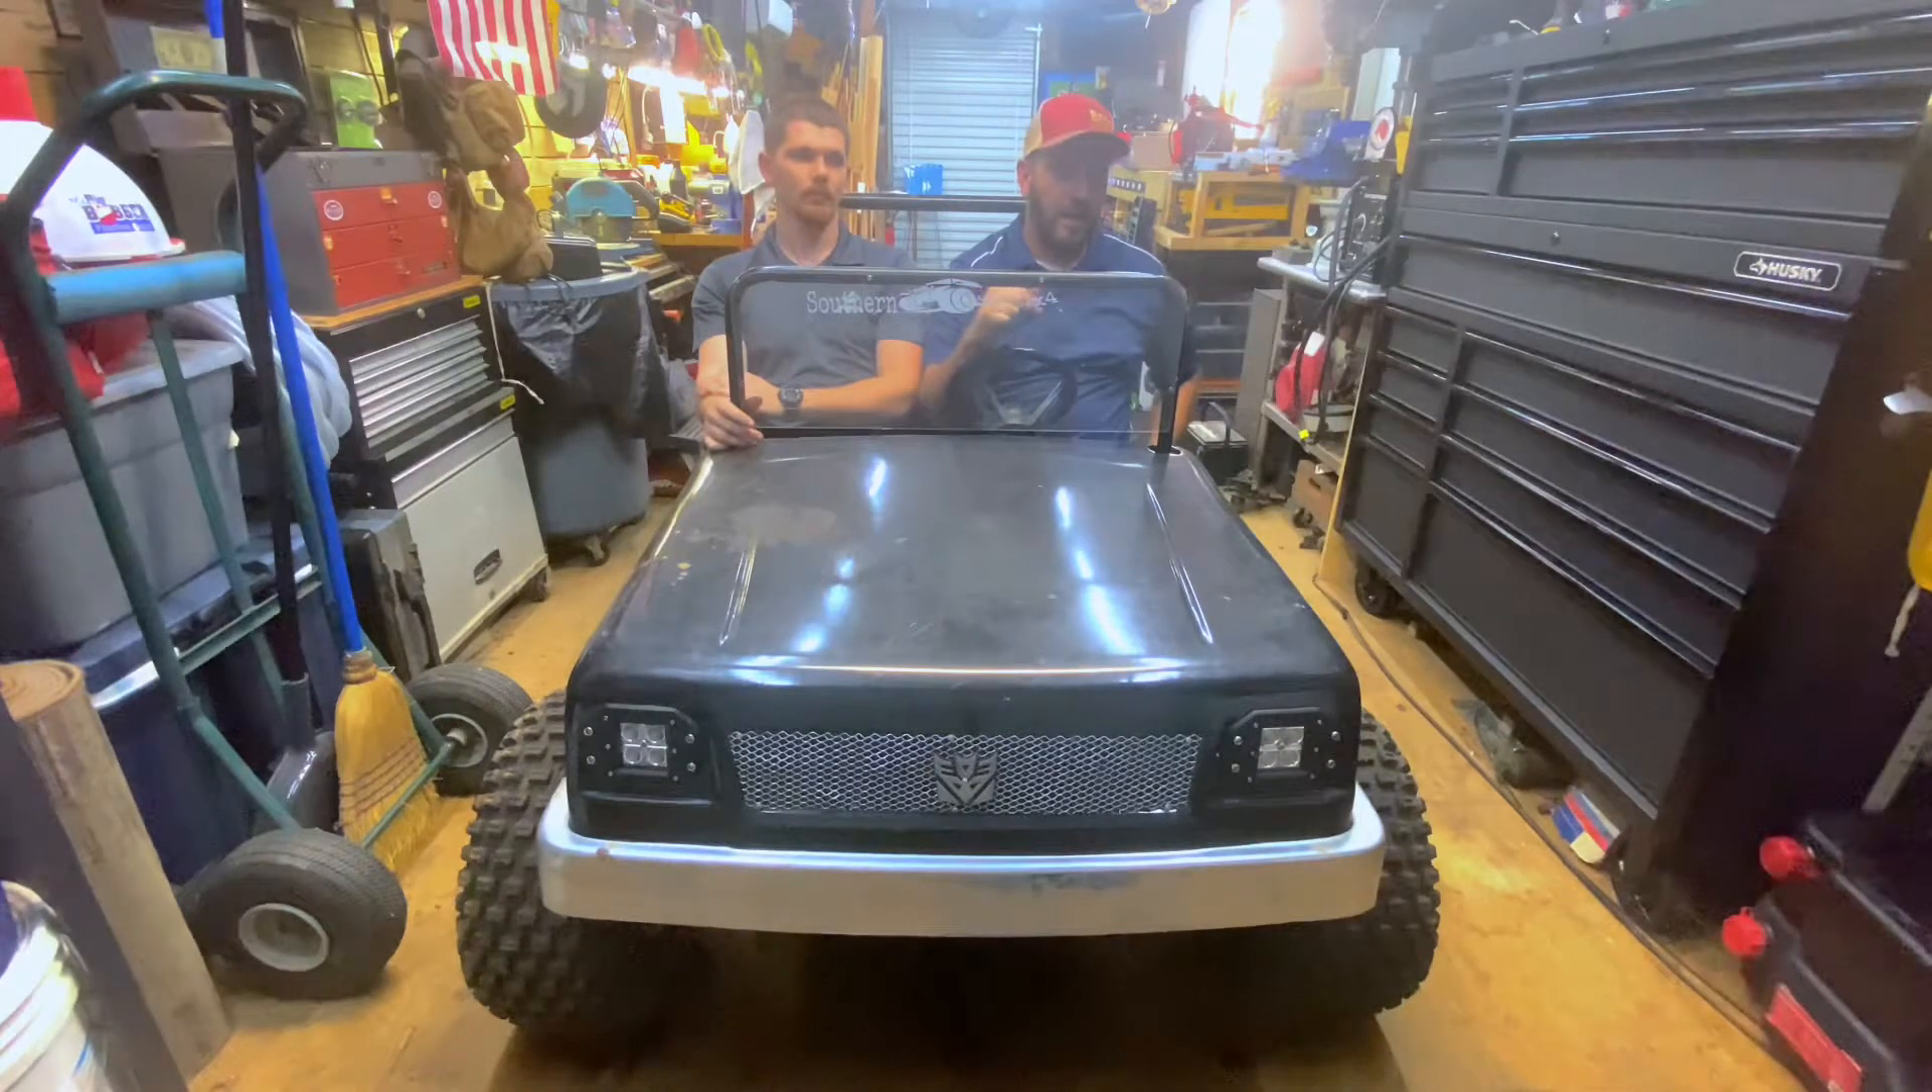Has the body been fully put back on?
Yes.